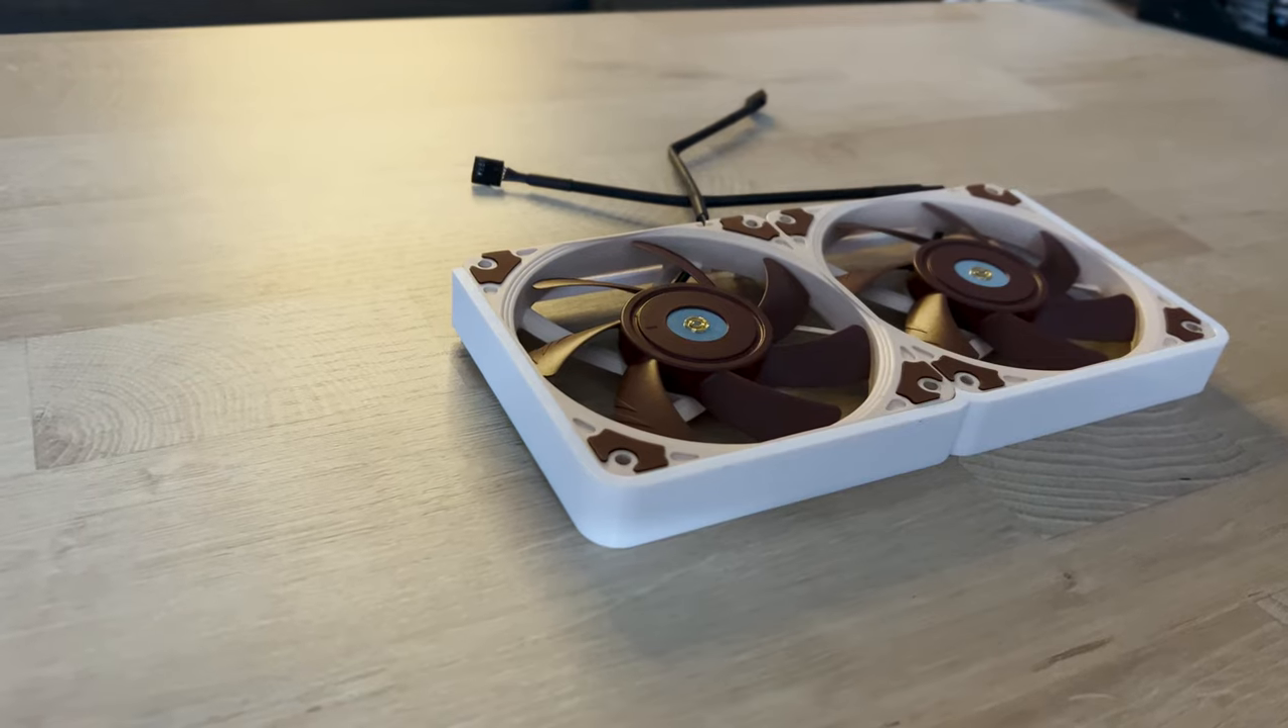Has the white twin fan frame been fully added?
Yes.